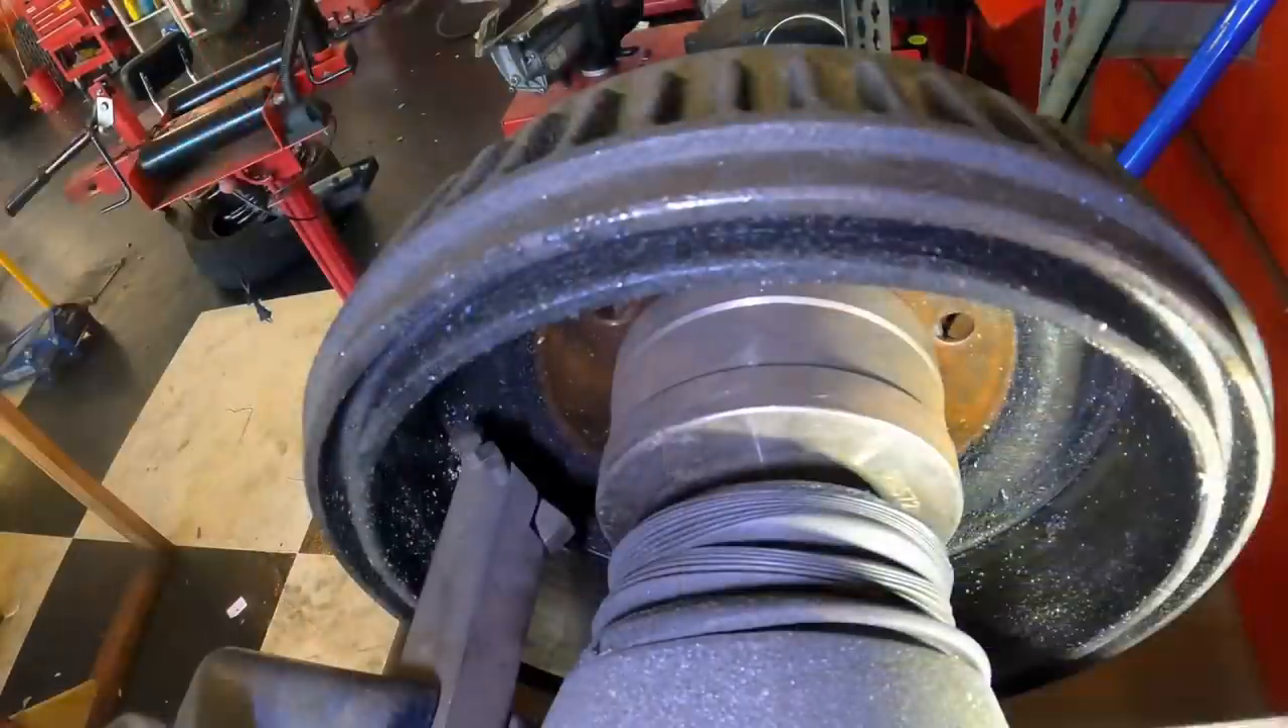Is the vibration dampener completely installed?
No.